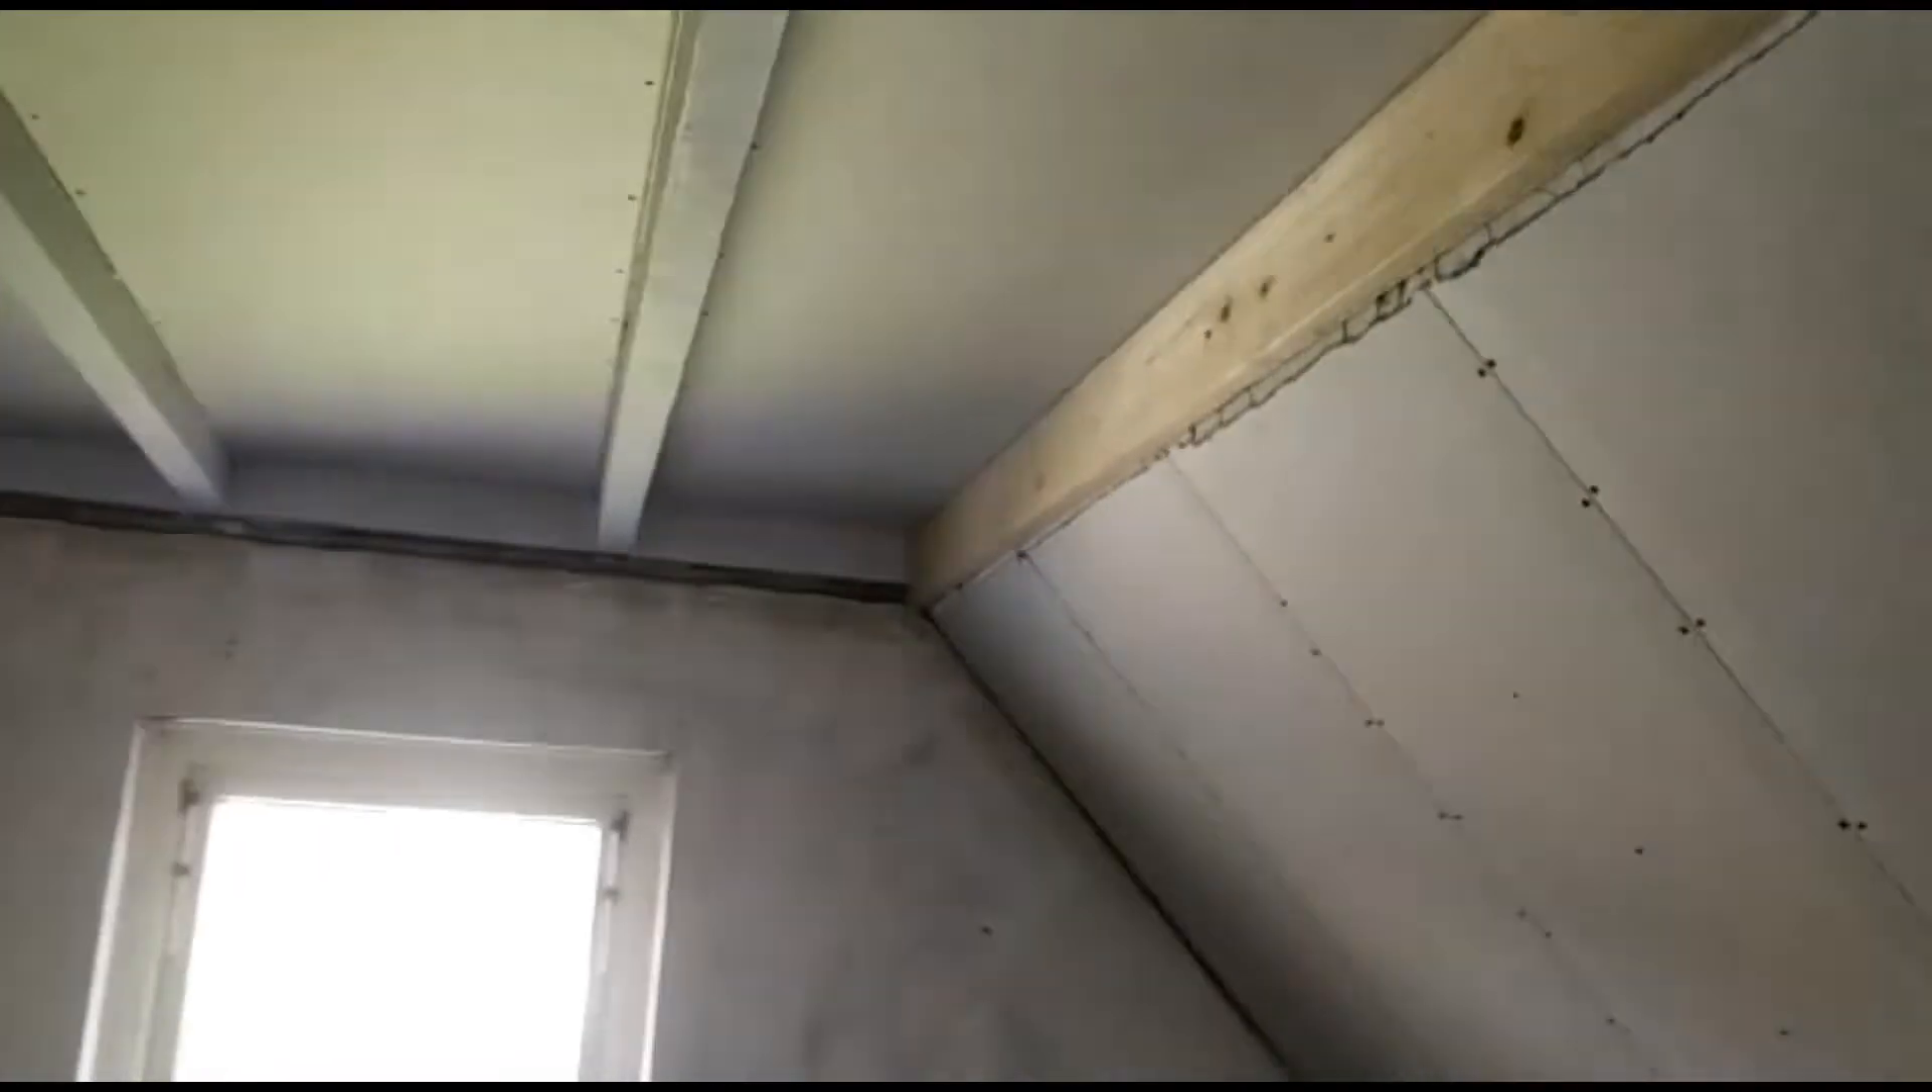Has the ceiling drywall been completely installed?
Yes.